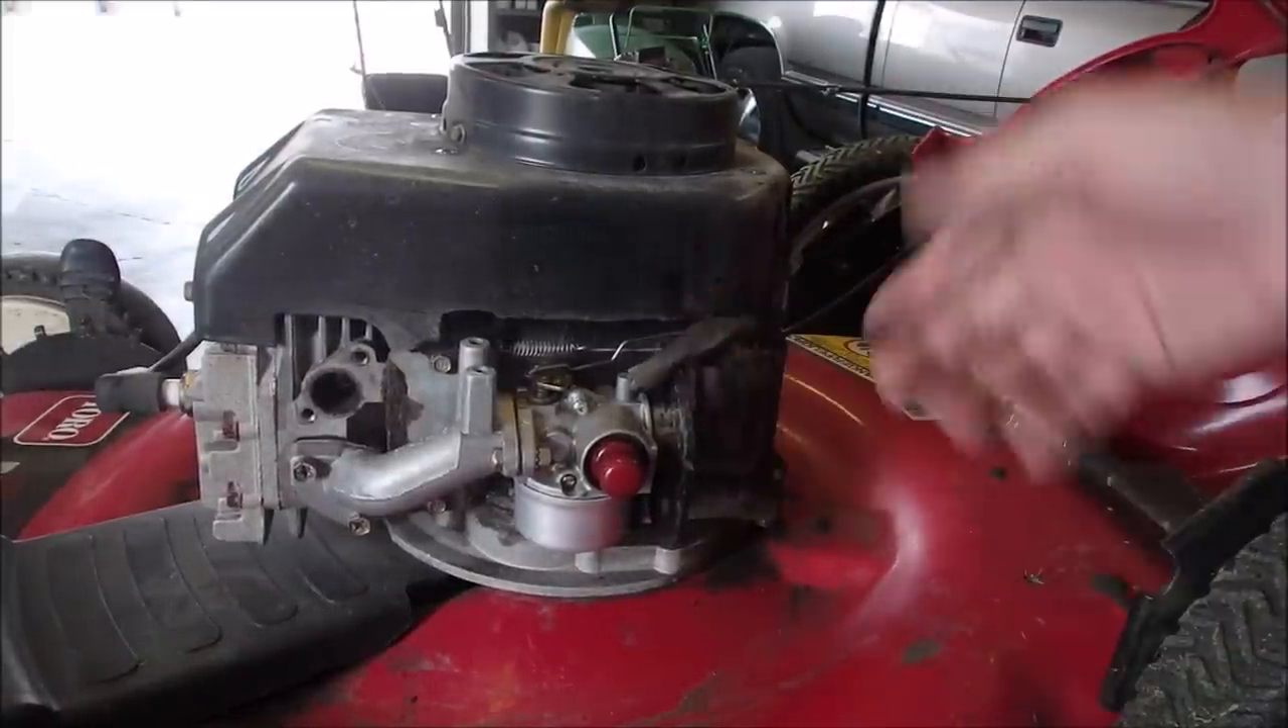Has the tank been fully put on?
No.